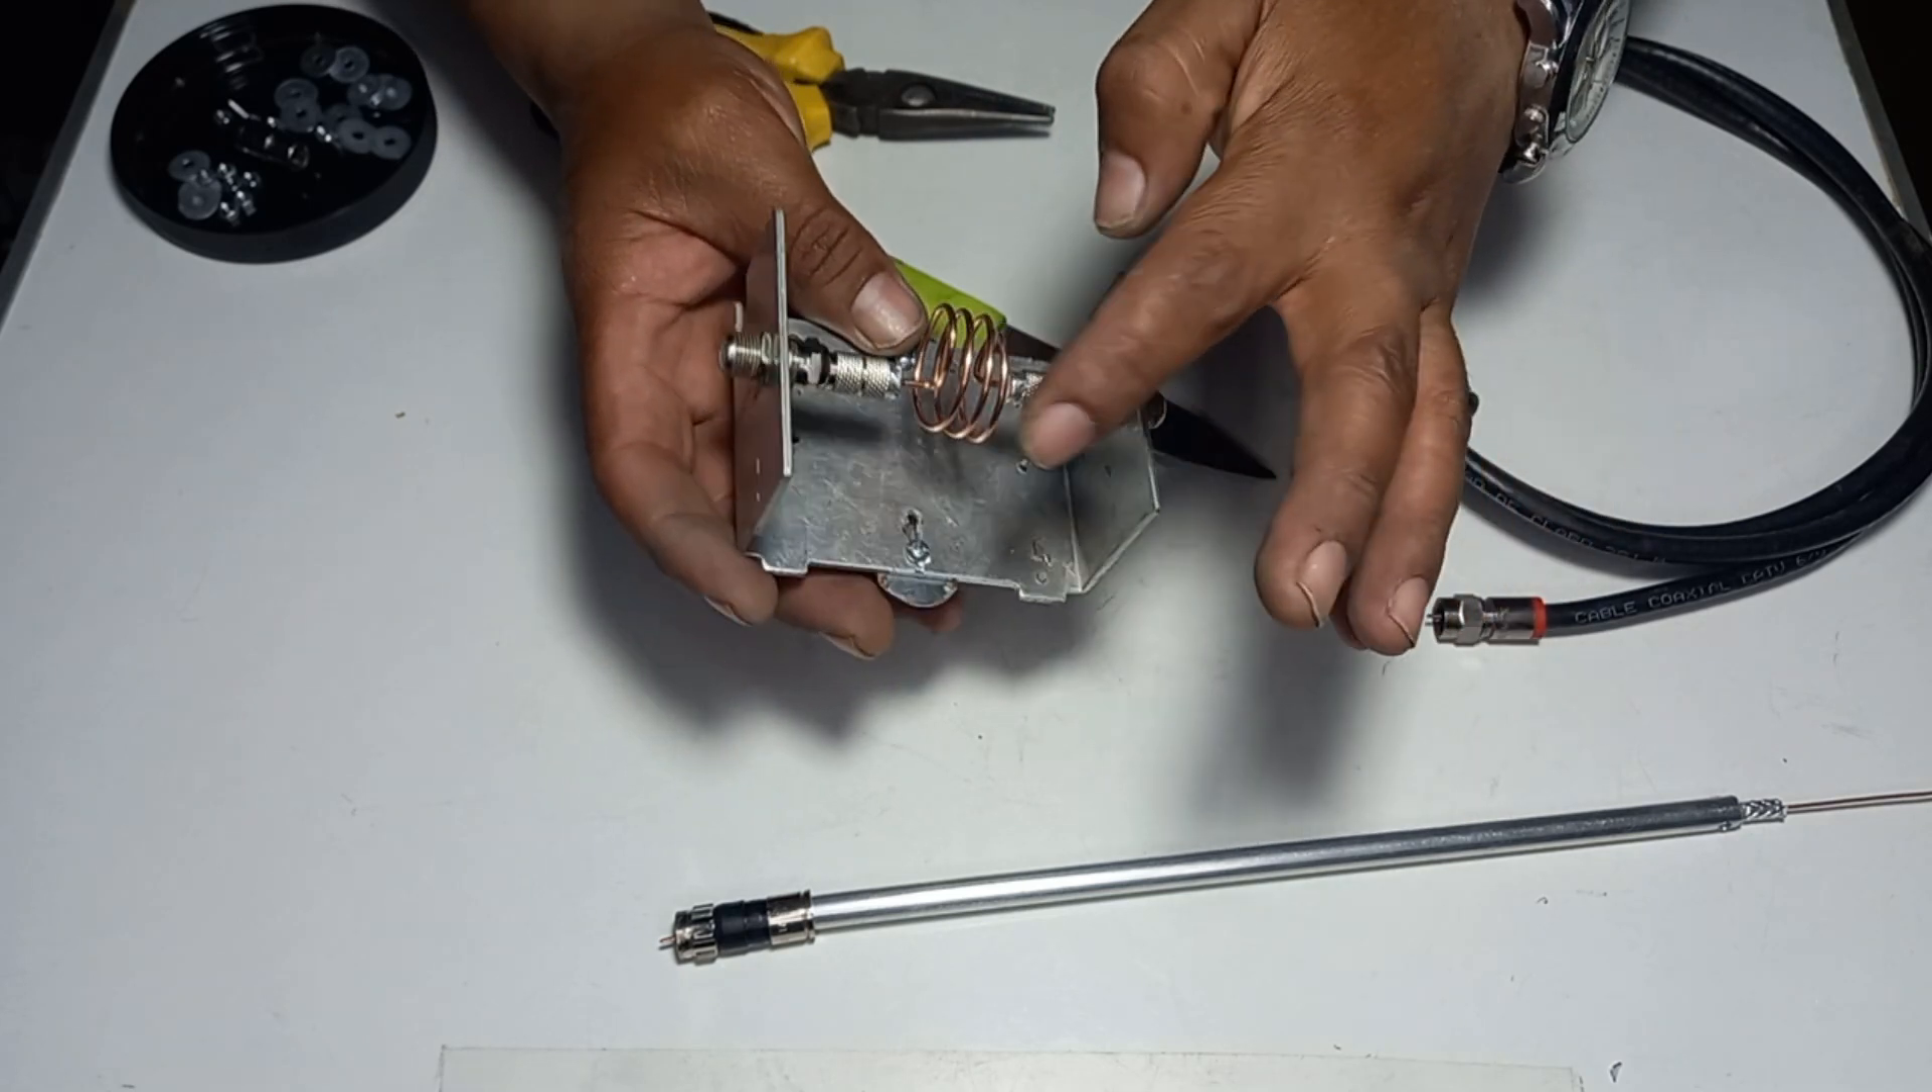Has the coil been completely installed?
Yes.